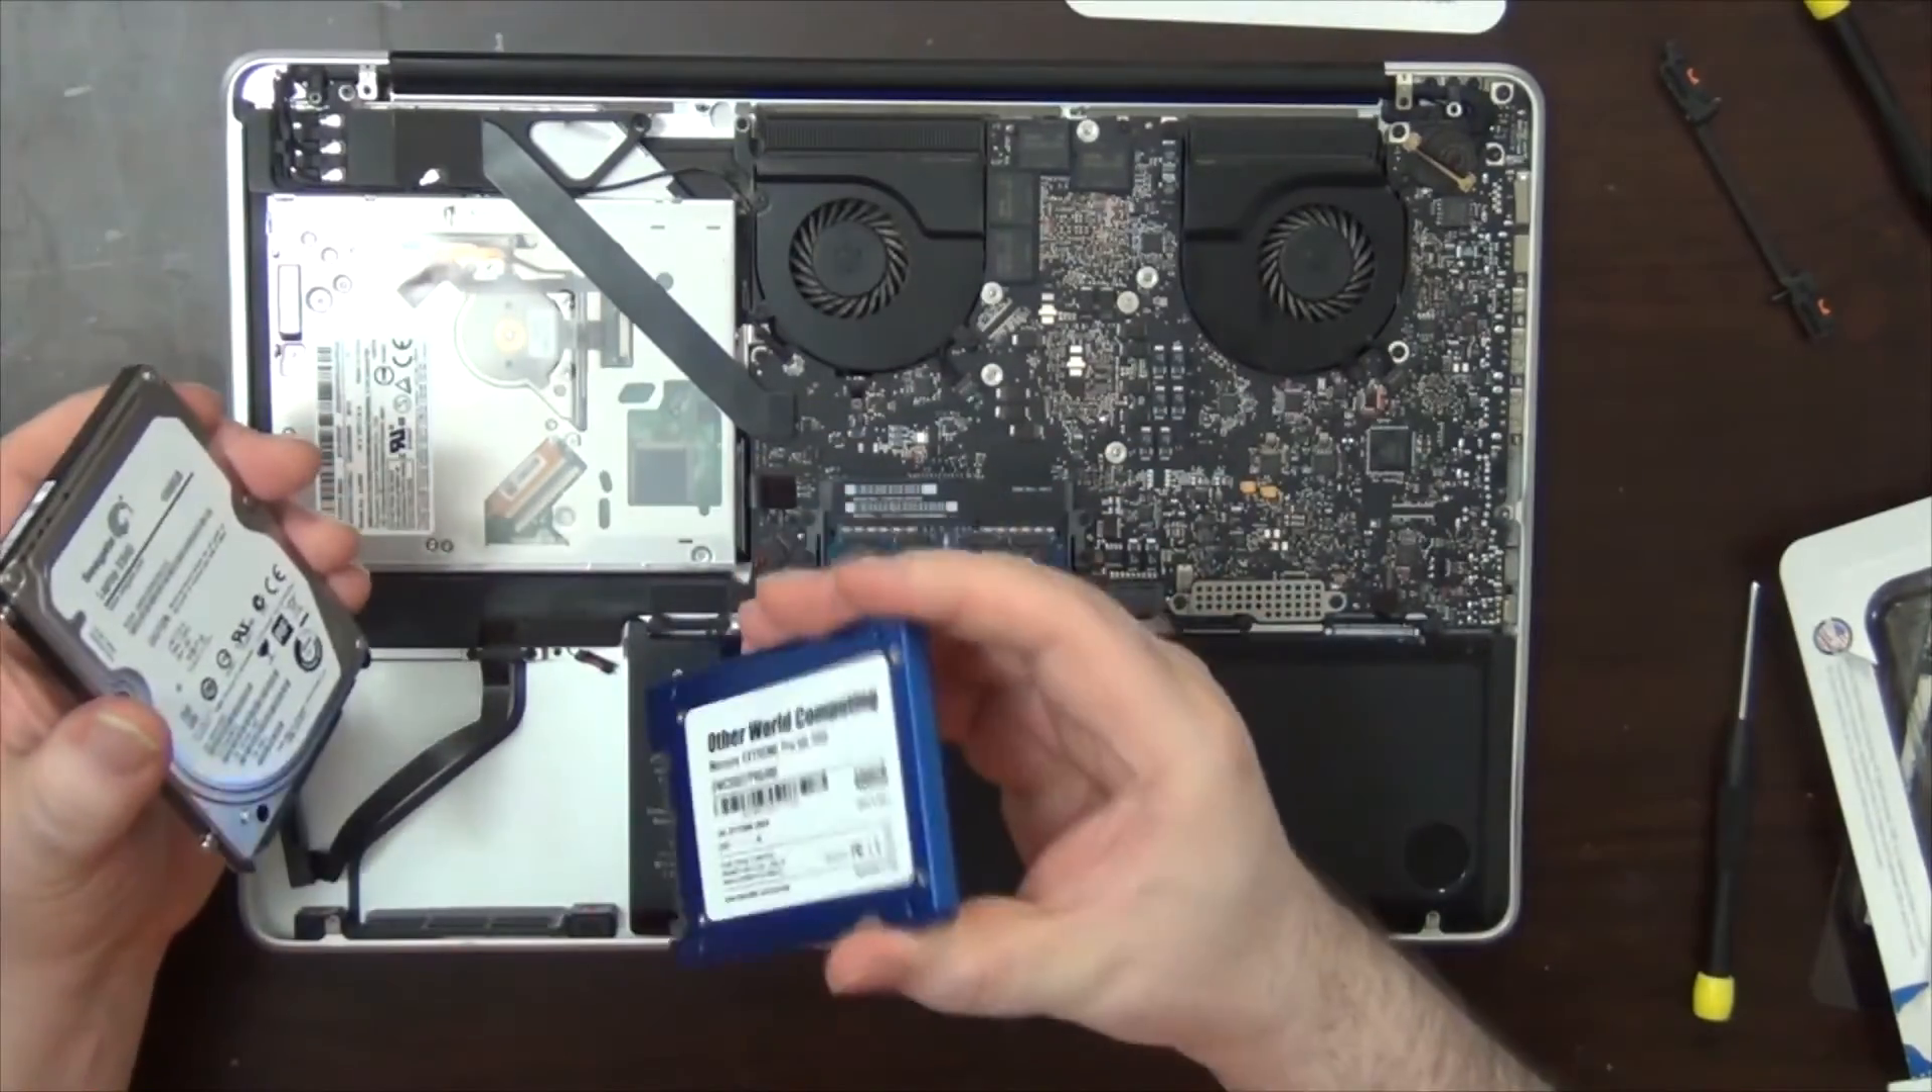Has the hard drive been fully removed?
Yes.